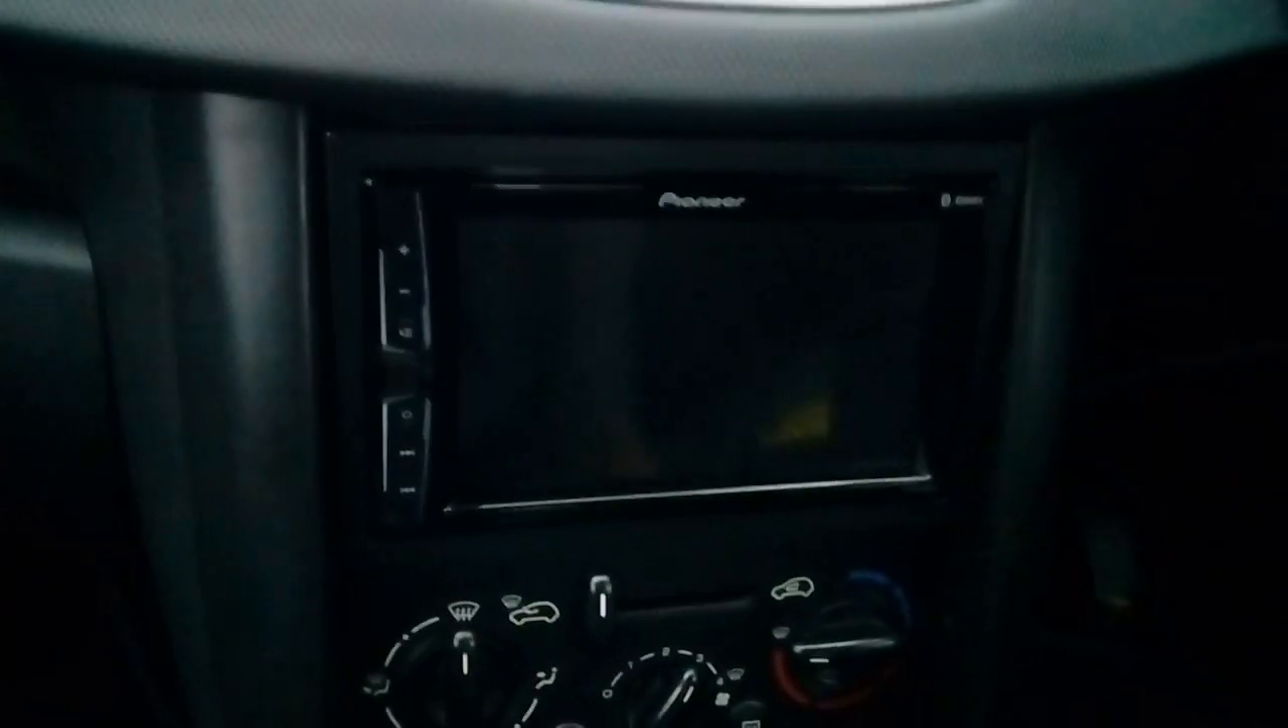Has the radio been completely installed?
Yes.